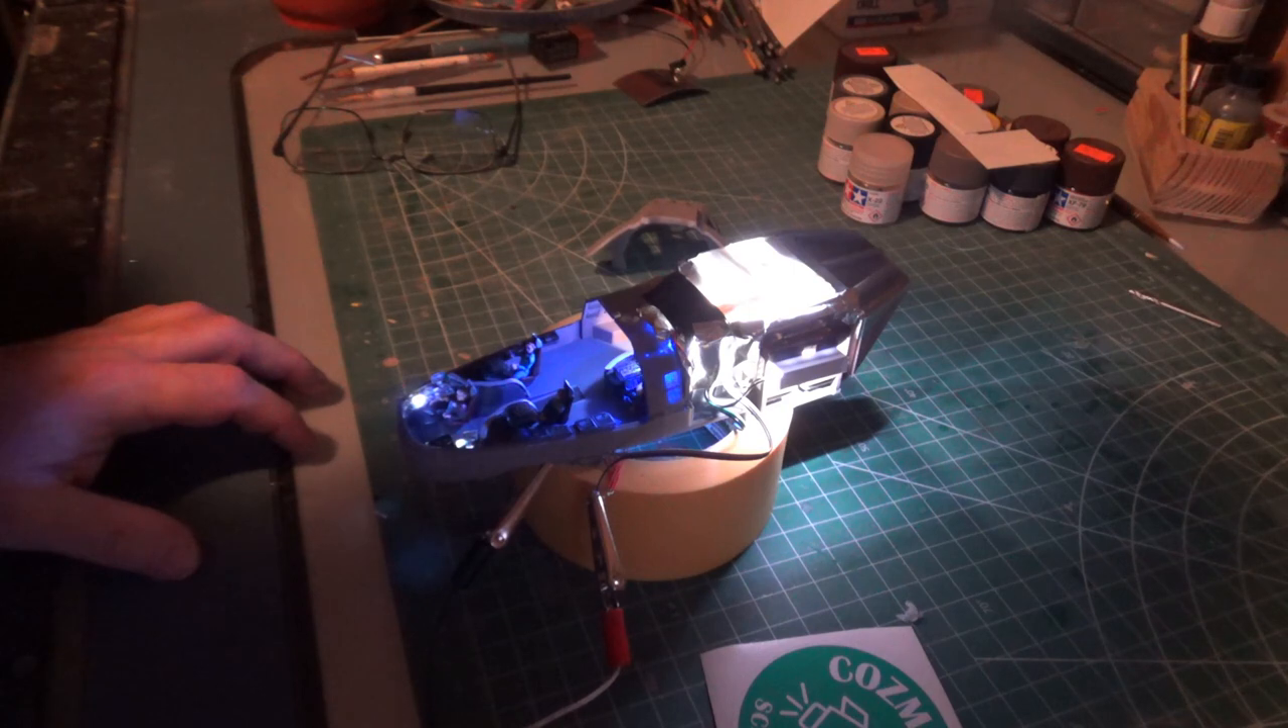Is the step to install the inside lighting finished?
Yes.